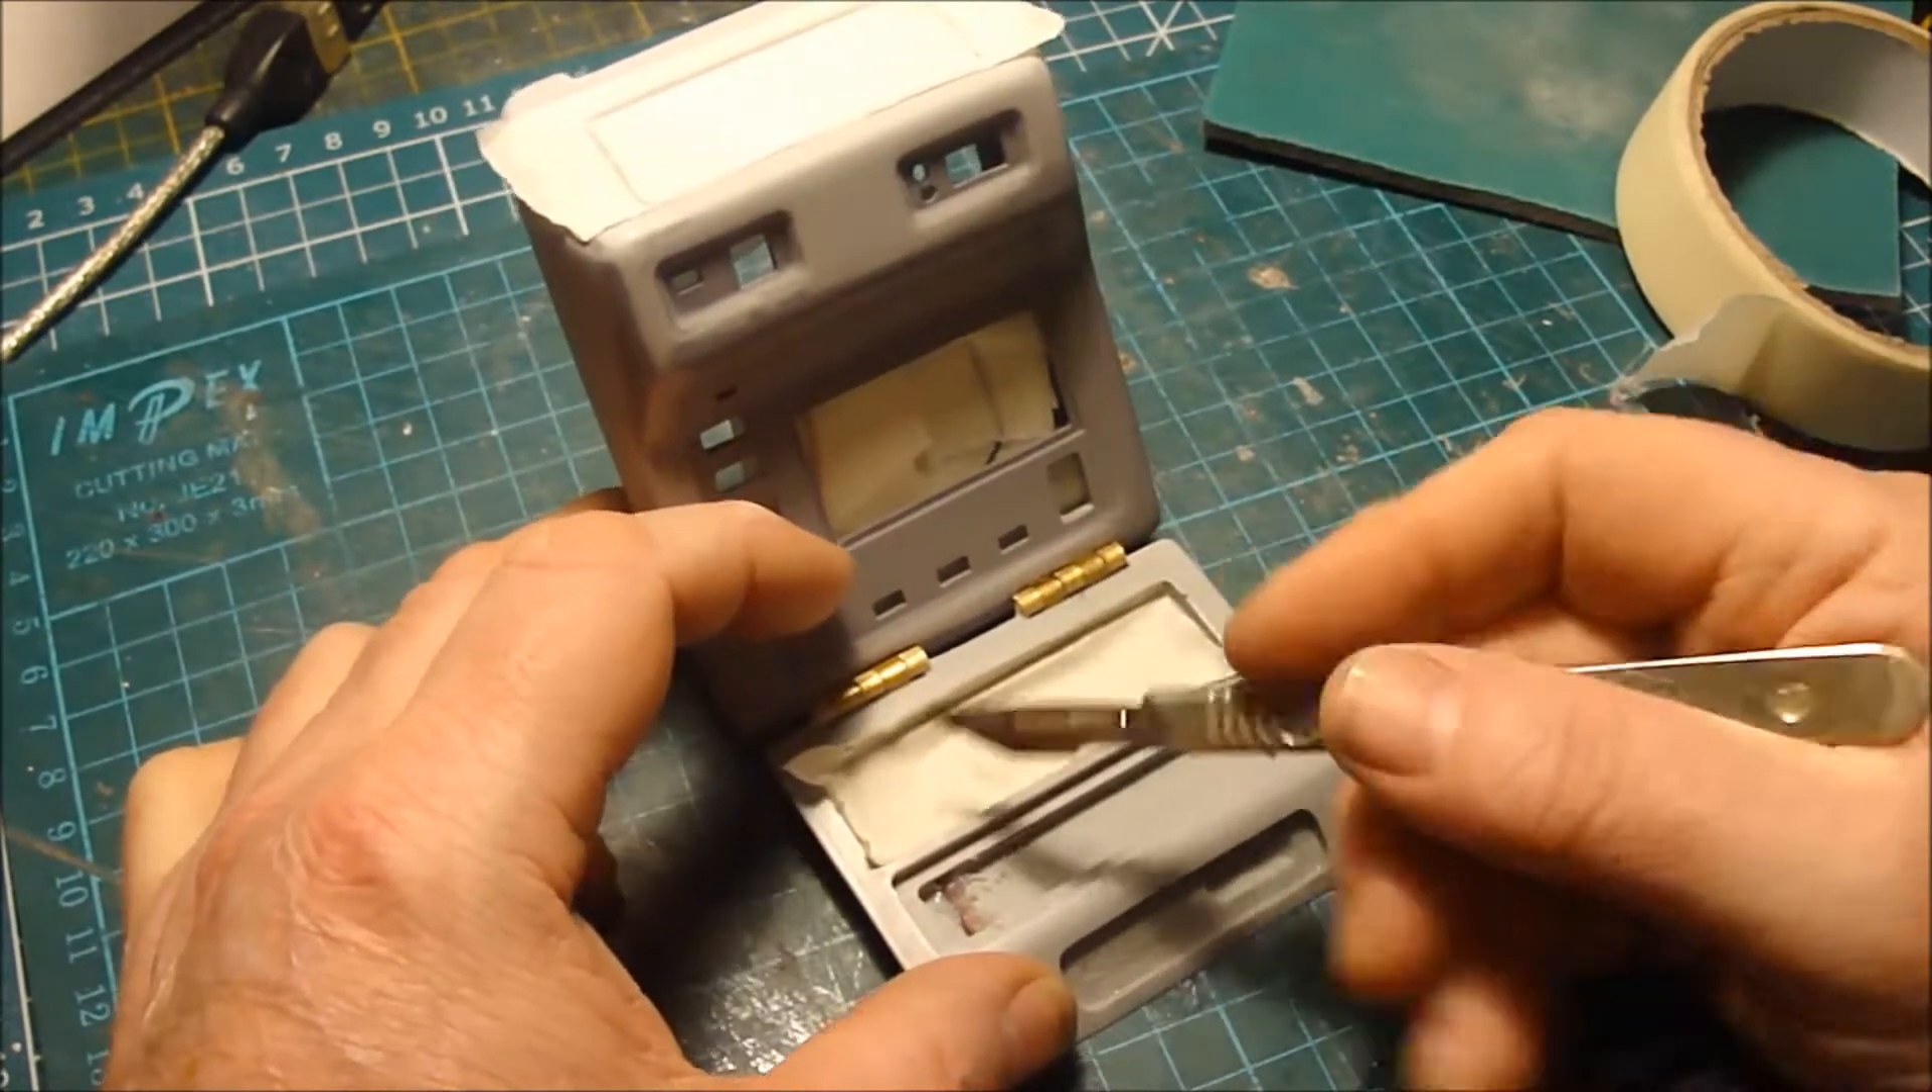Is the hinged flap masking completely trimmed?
No.